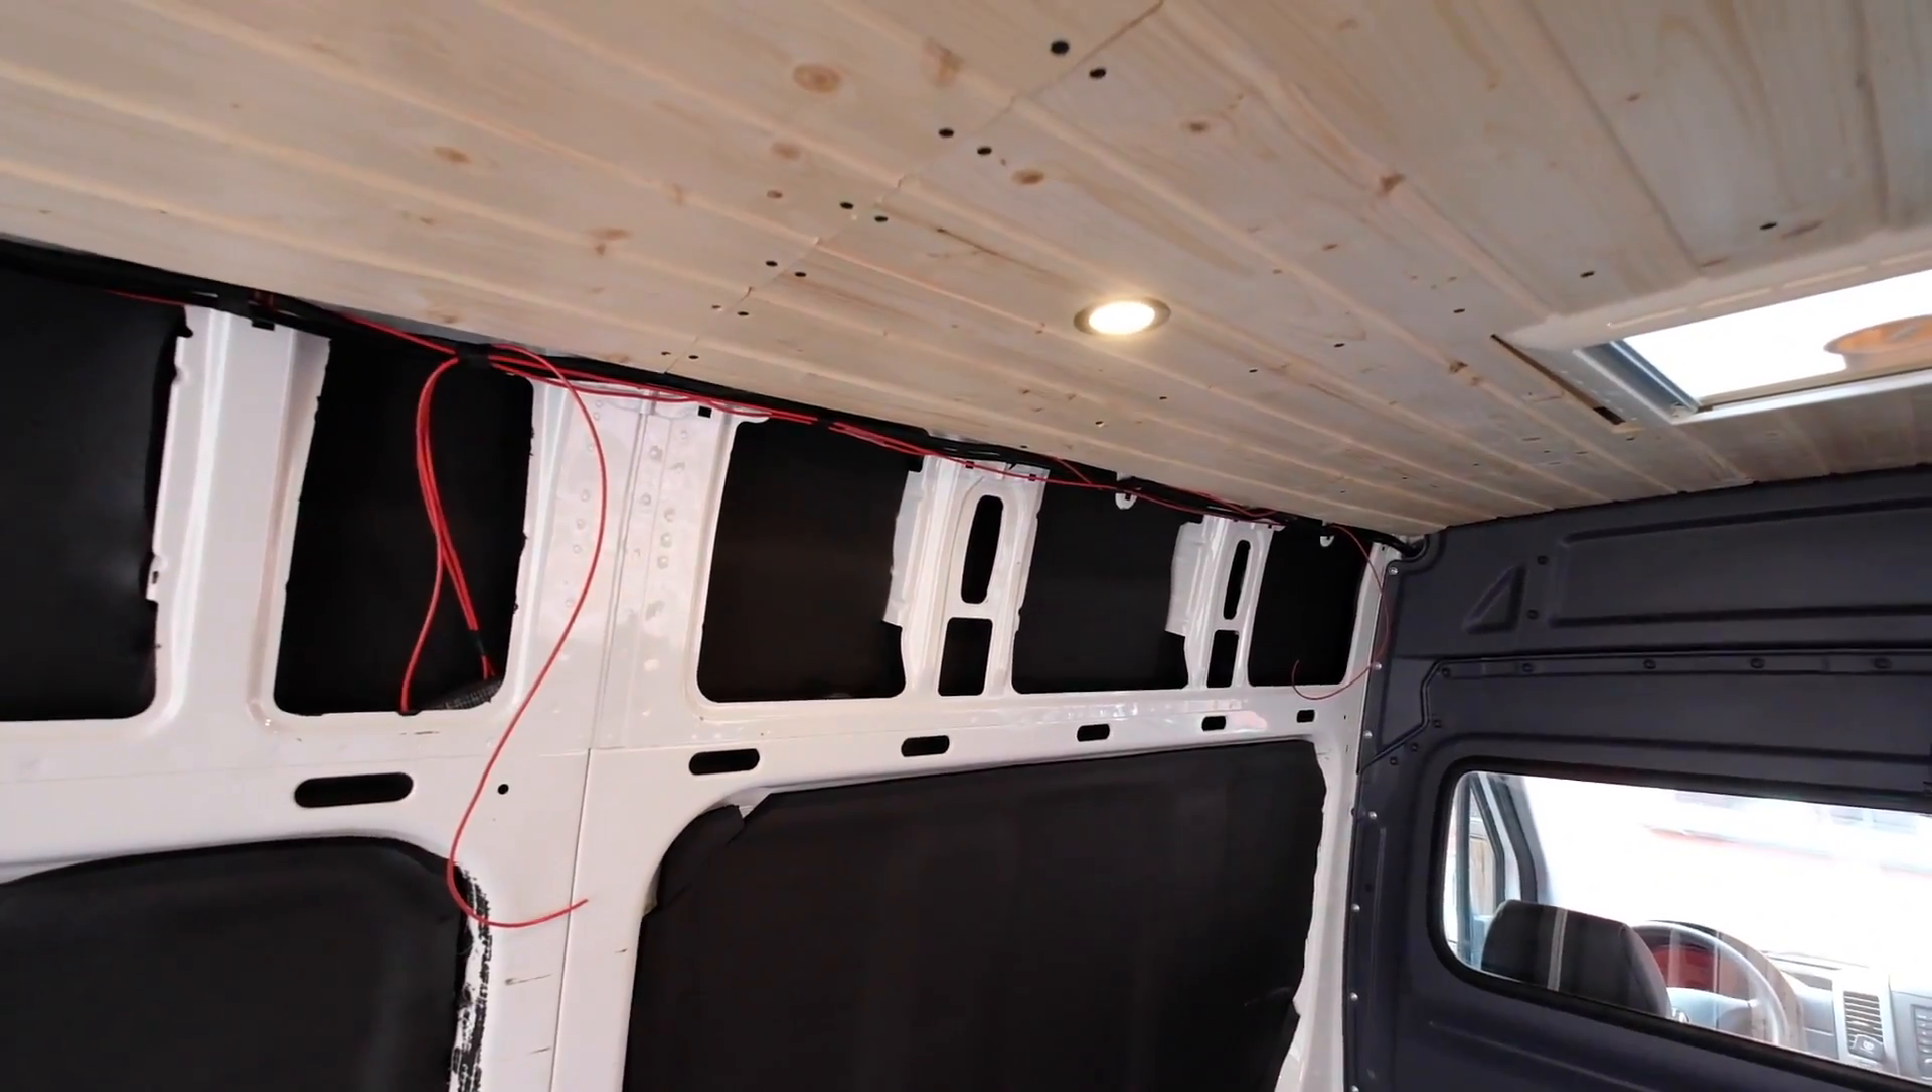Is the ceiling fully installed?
Yes.